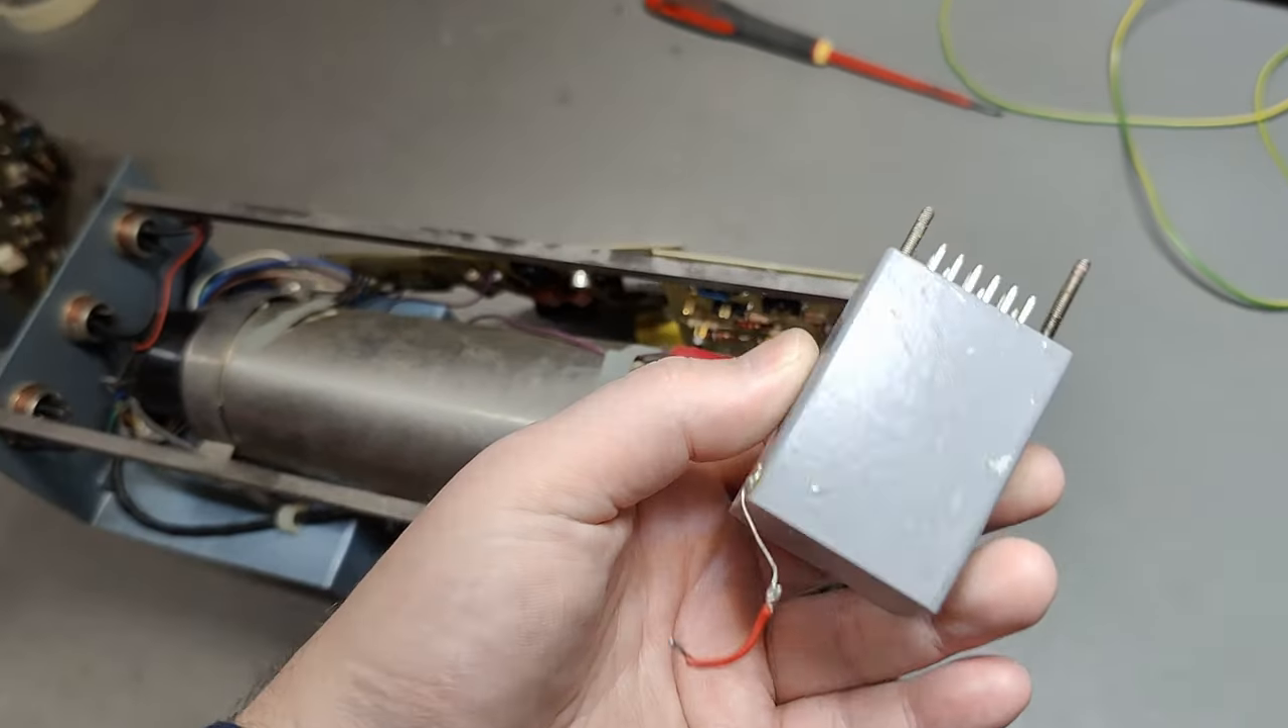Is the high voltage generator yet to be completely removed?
No.